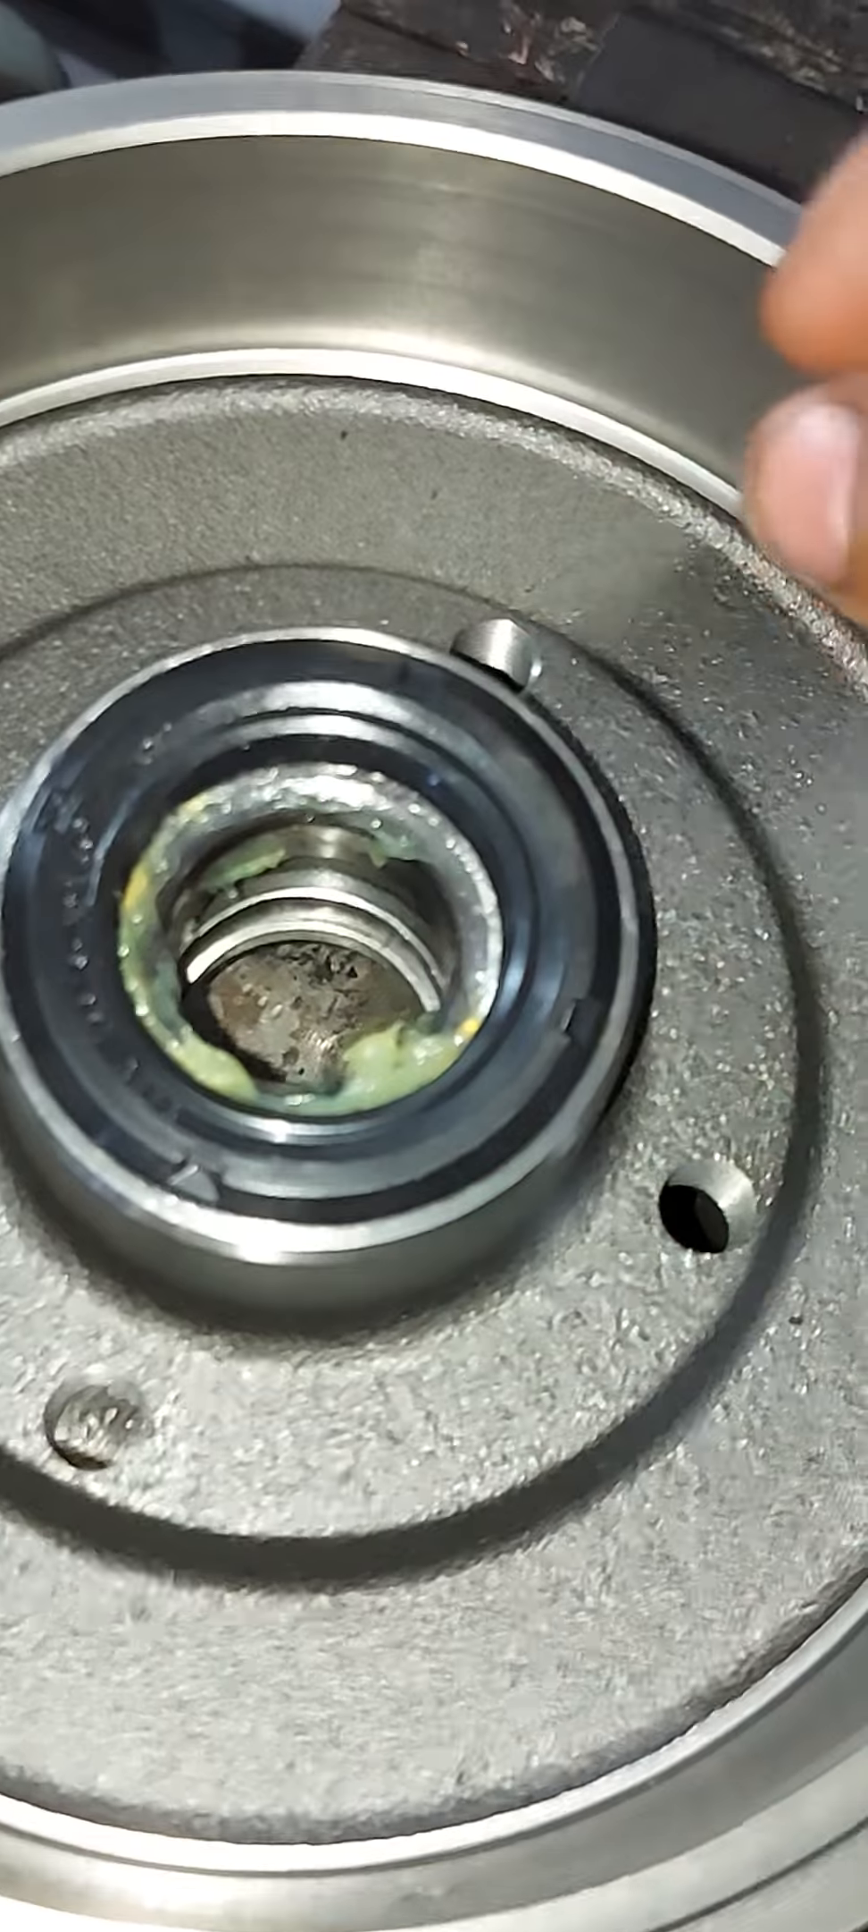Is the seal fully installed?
Yes.